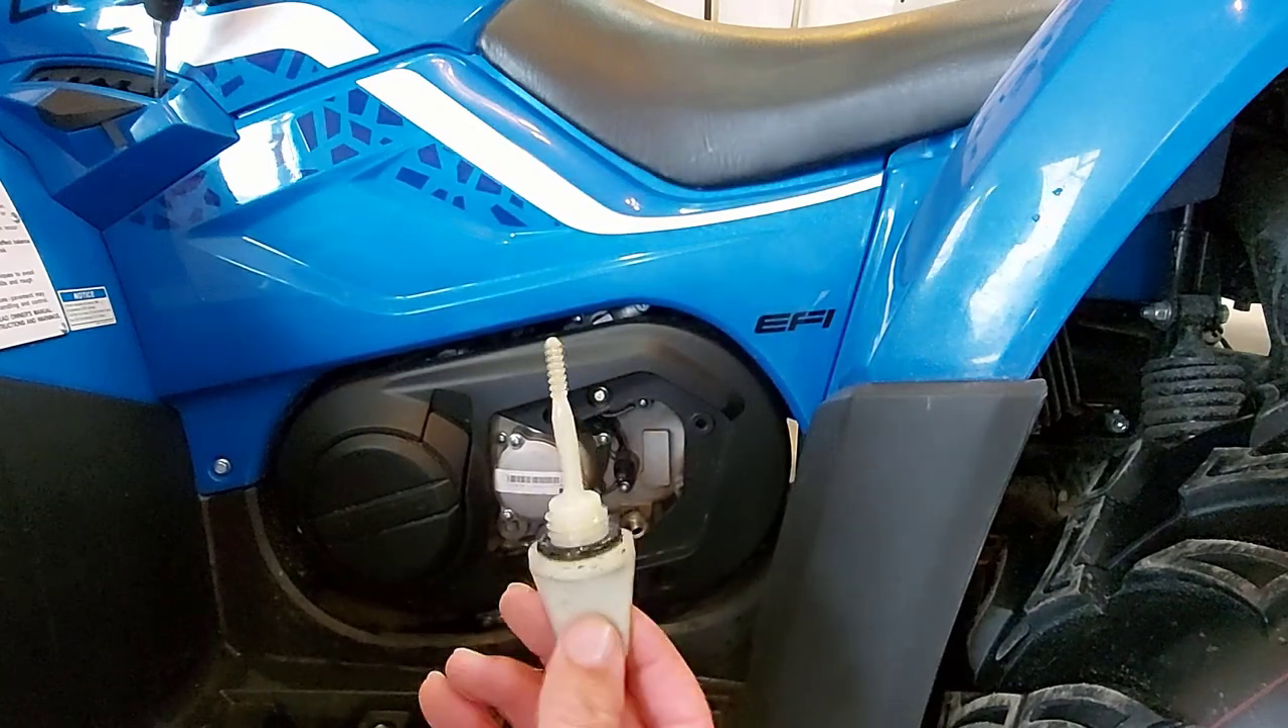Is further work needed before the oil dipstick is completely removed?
No.